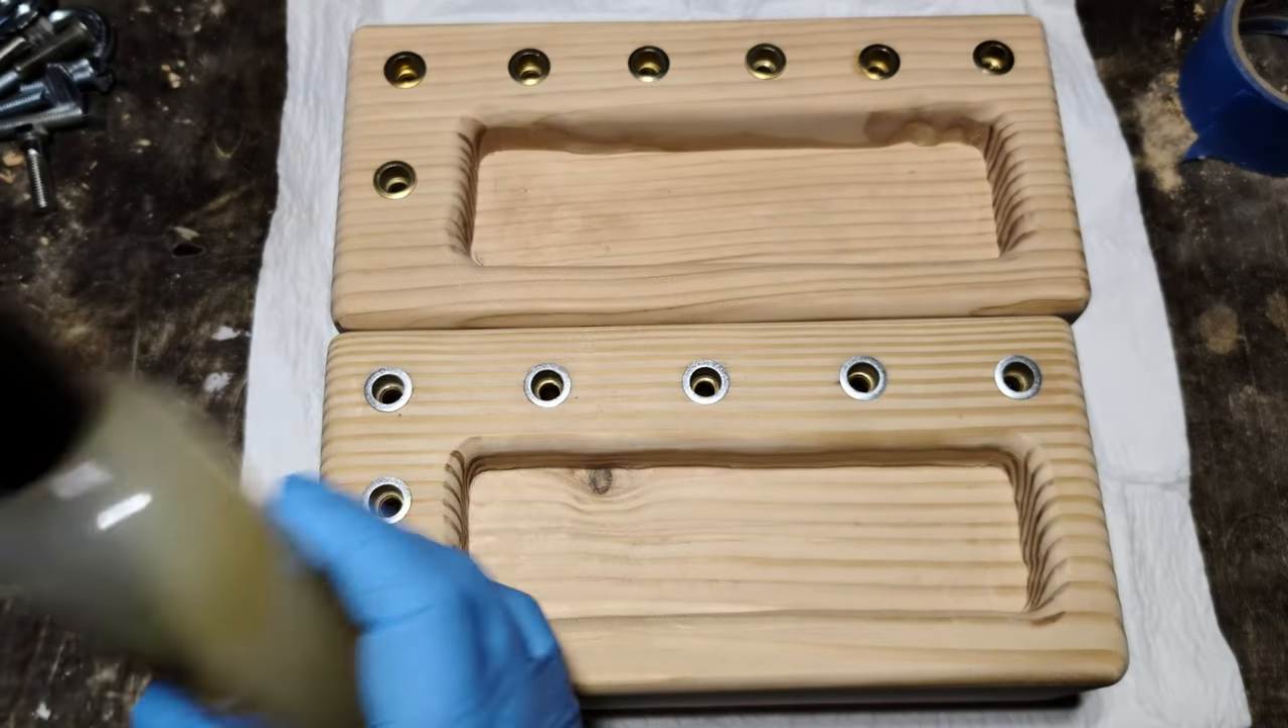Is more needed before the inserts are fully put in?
No.